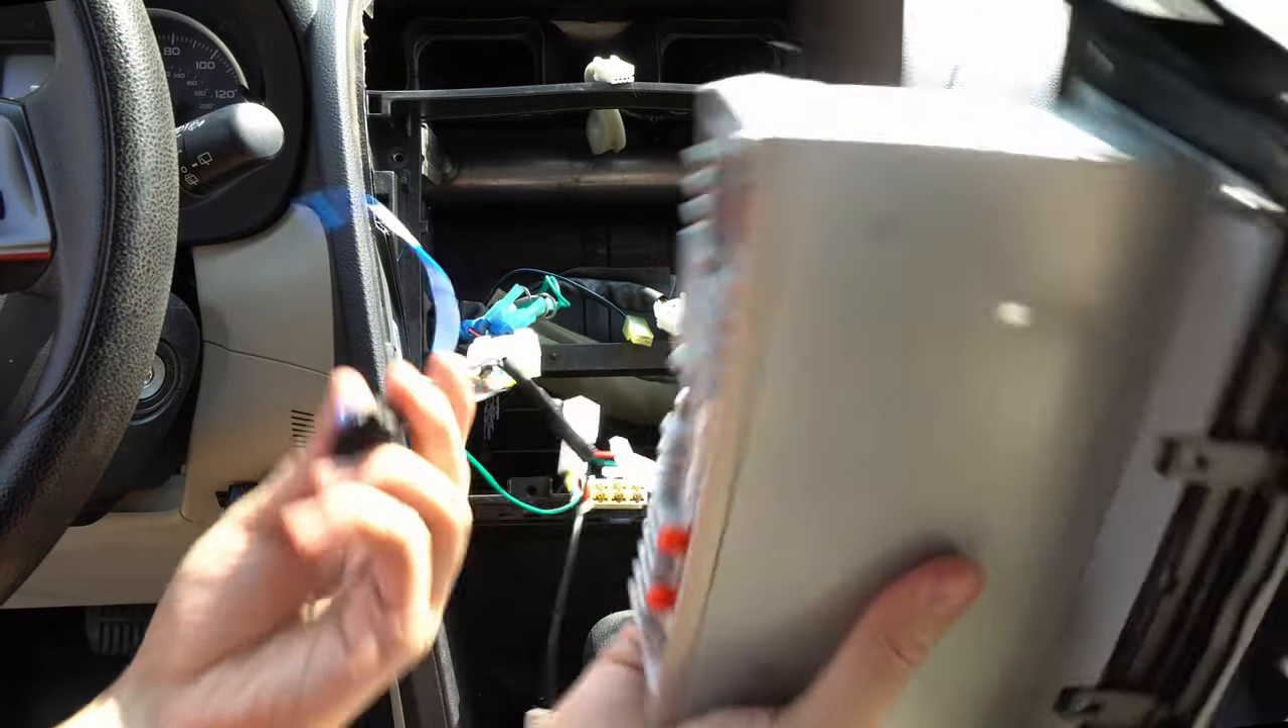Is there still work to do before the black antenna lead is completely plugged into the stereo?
Yes.